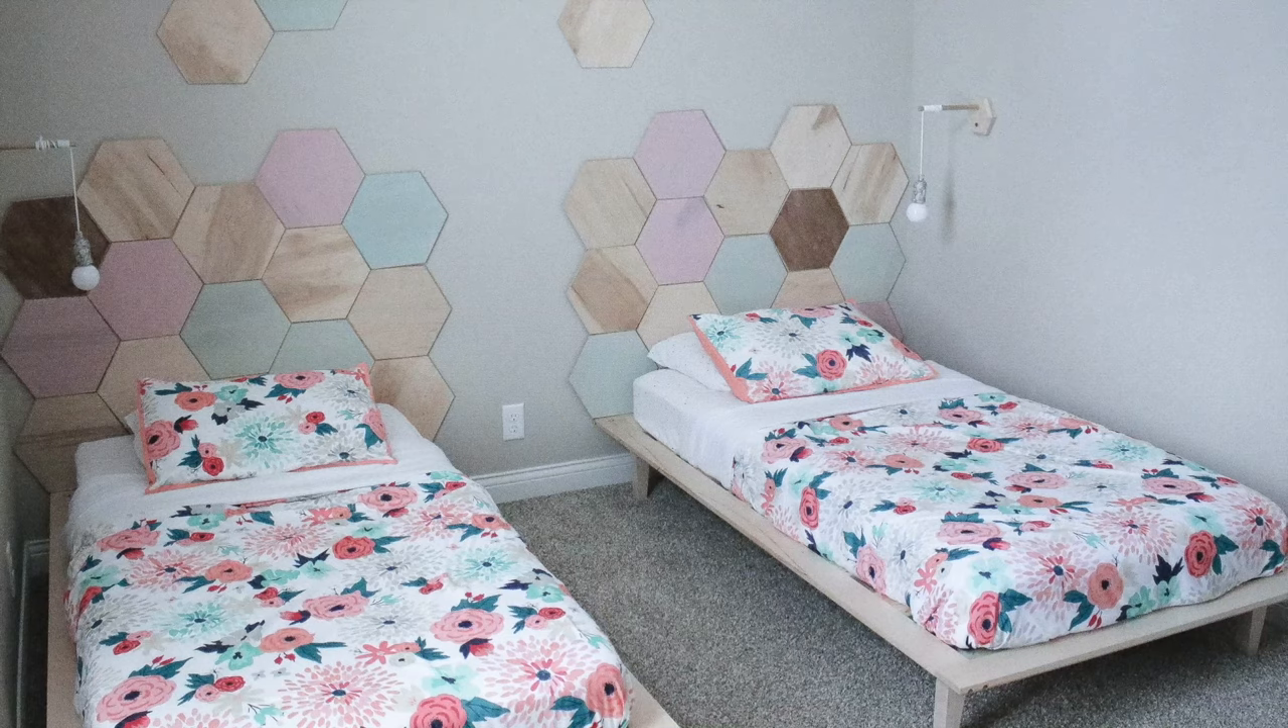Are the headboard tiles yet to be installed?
No.